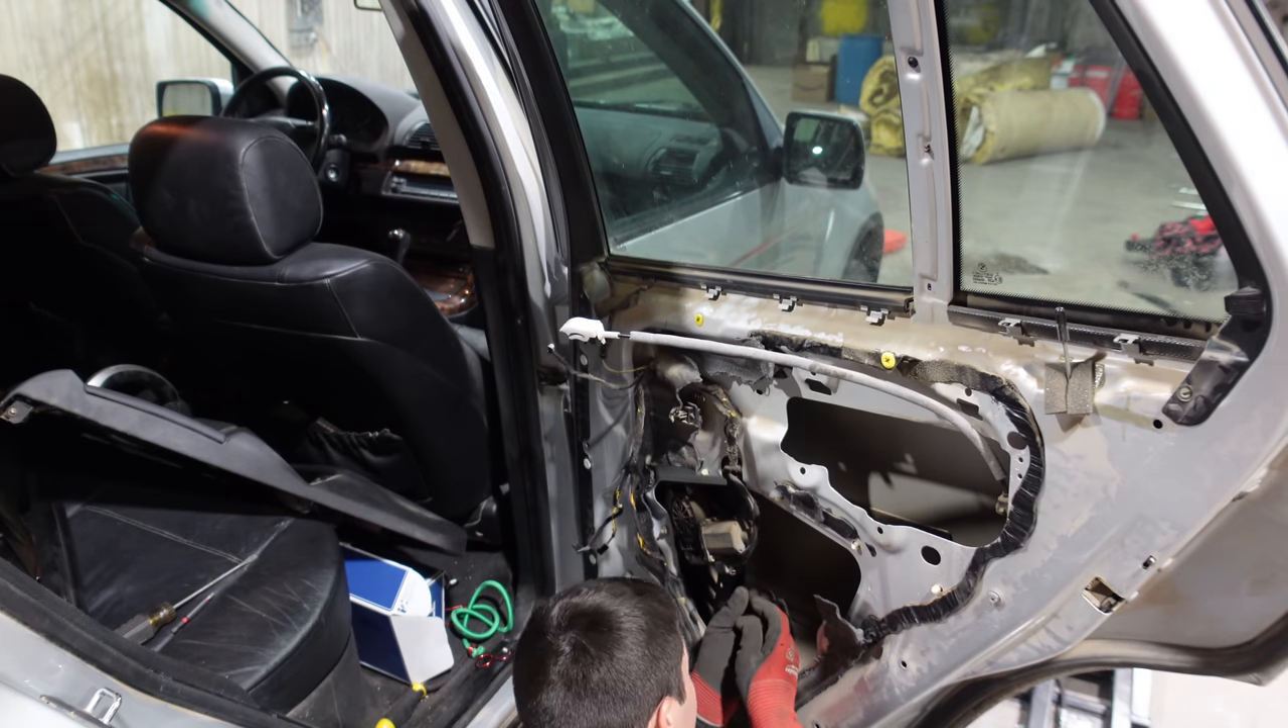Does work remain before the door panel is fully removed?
No.